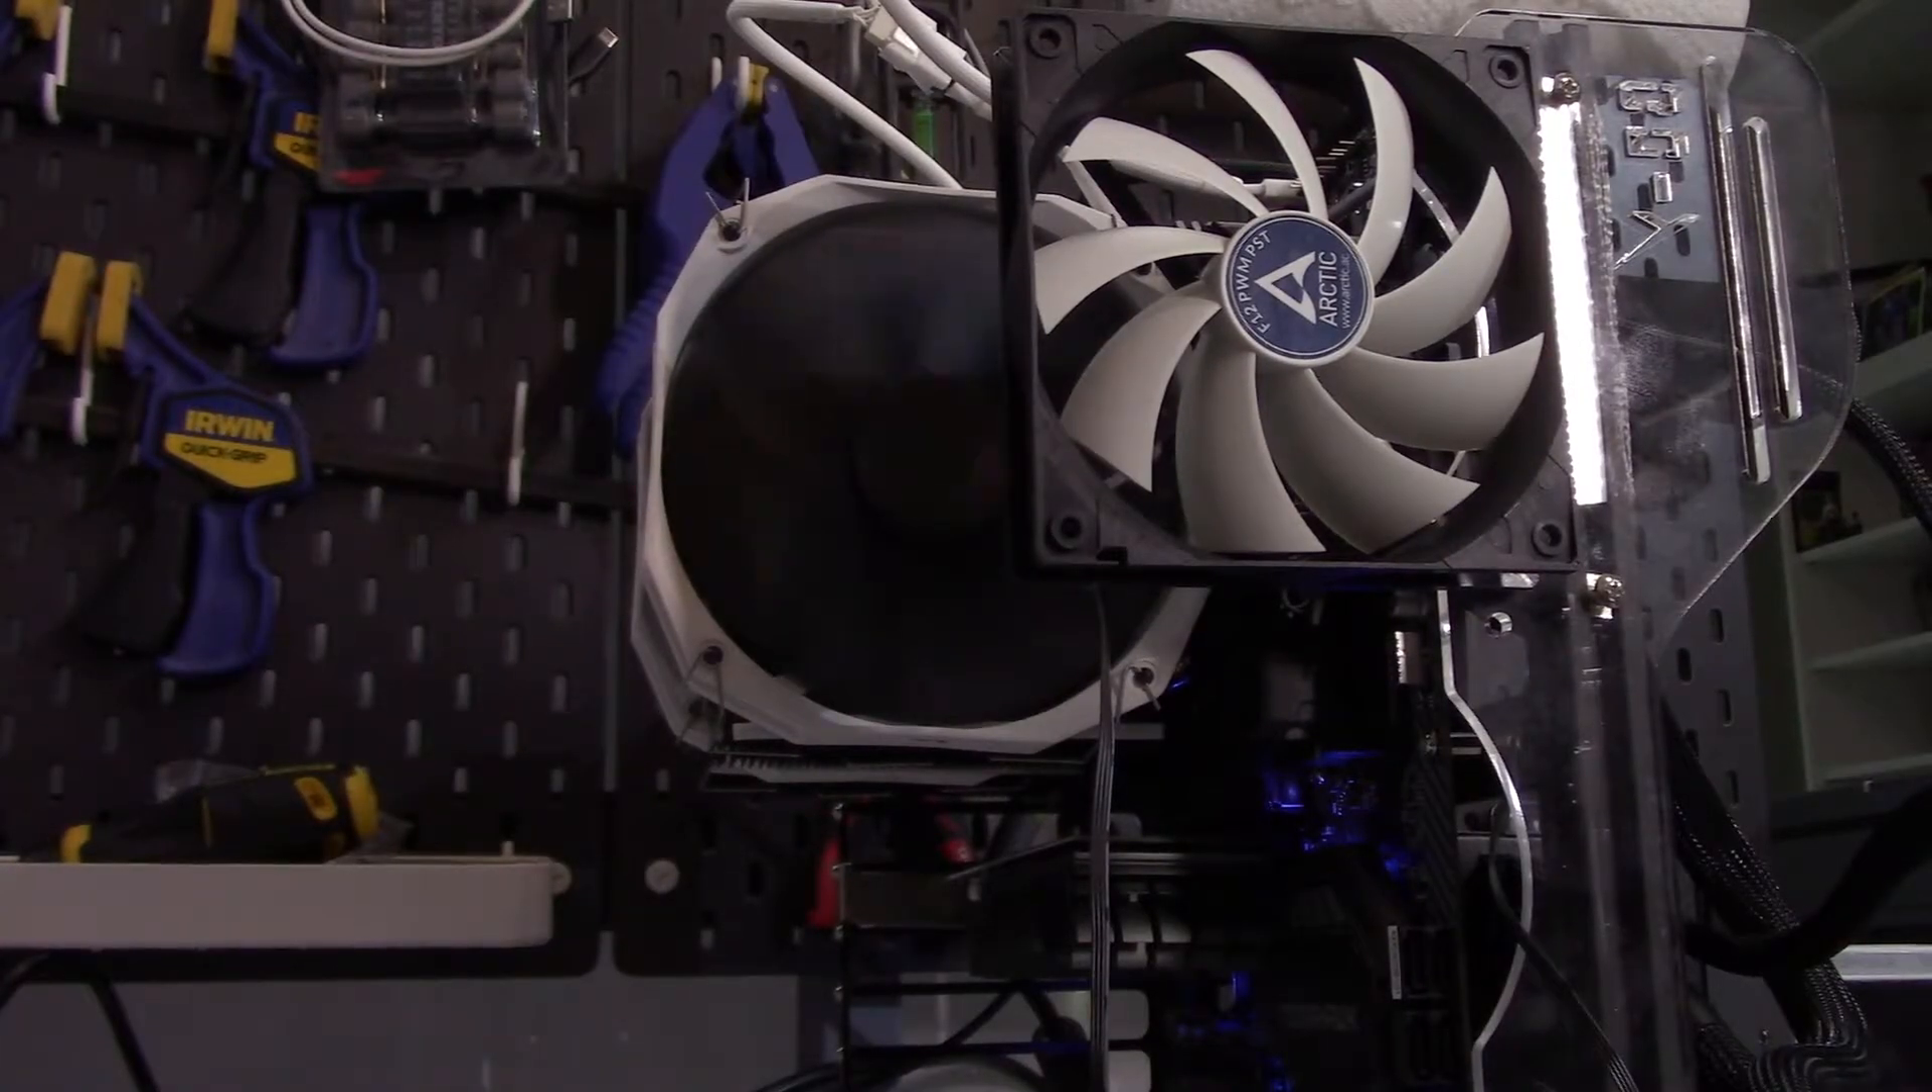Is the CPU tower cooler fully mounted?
Yes.